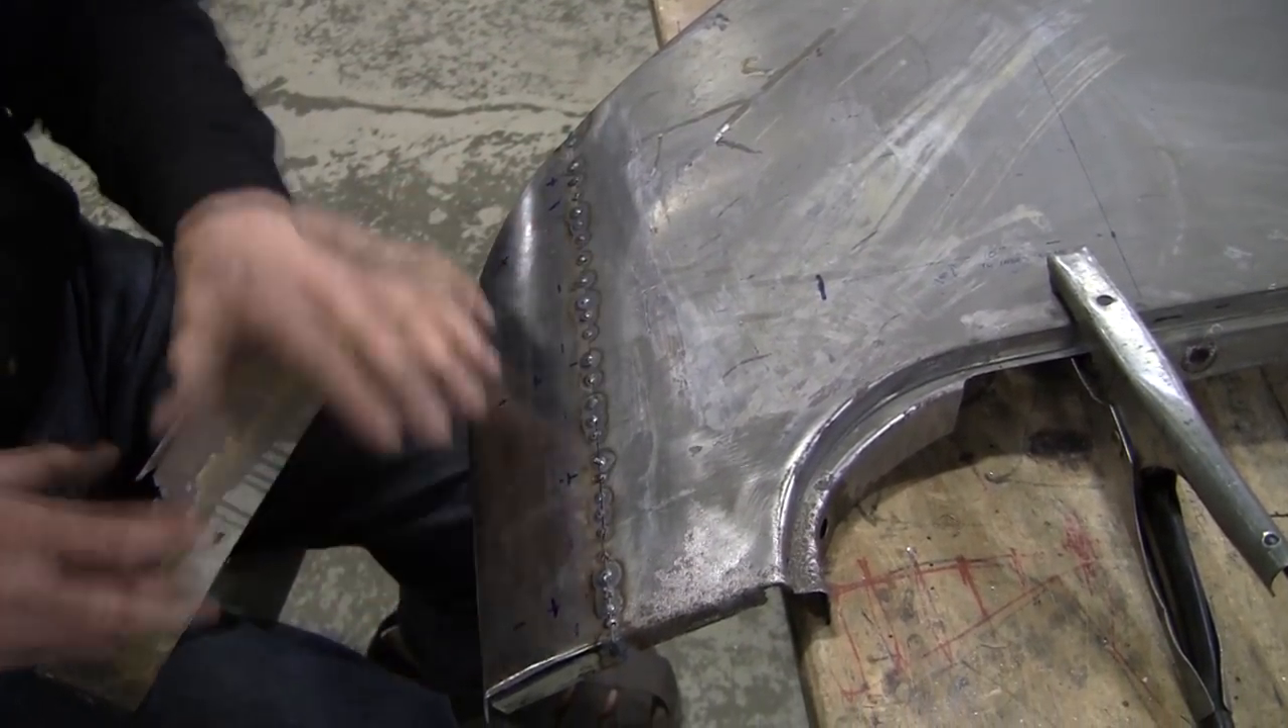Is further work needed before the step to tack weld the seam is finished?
No.